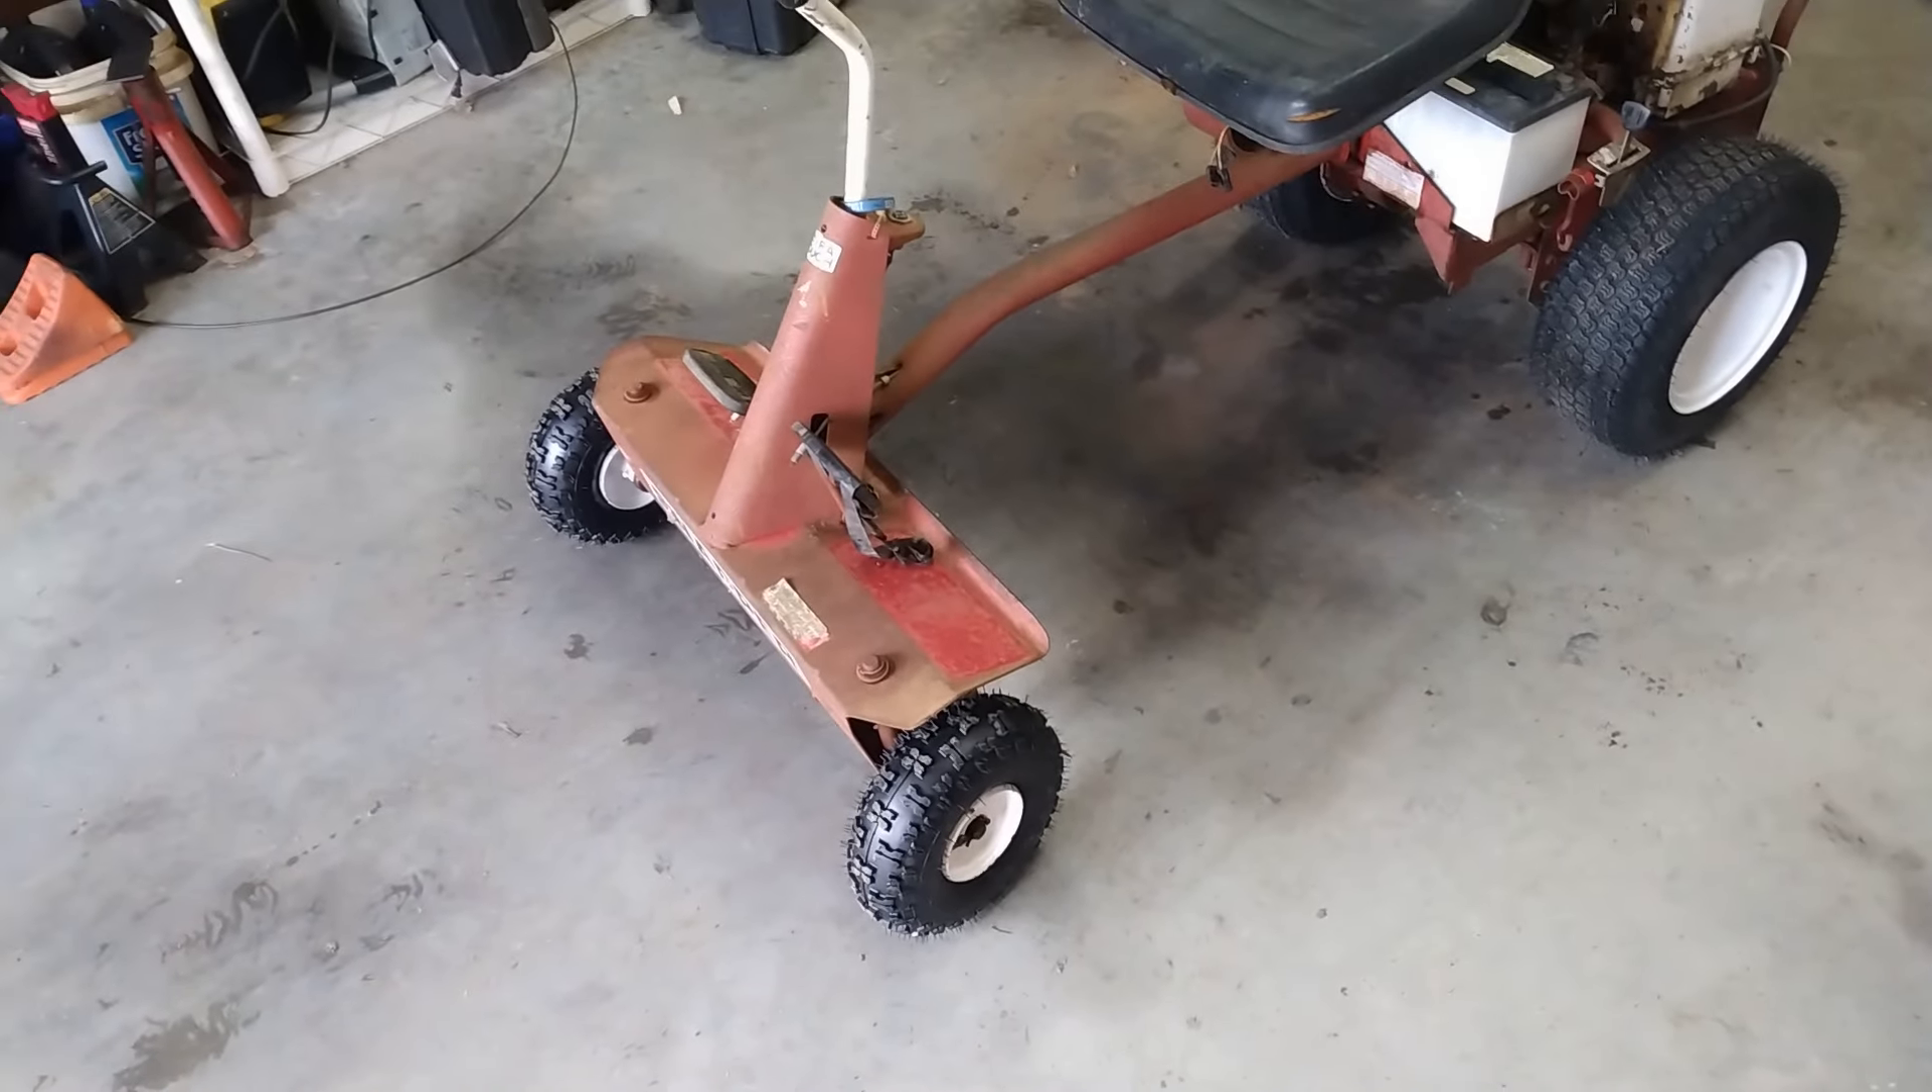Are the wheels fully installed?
Yes.